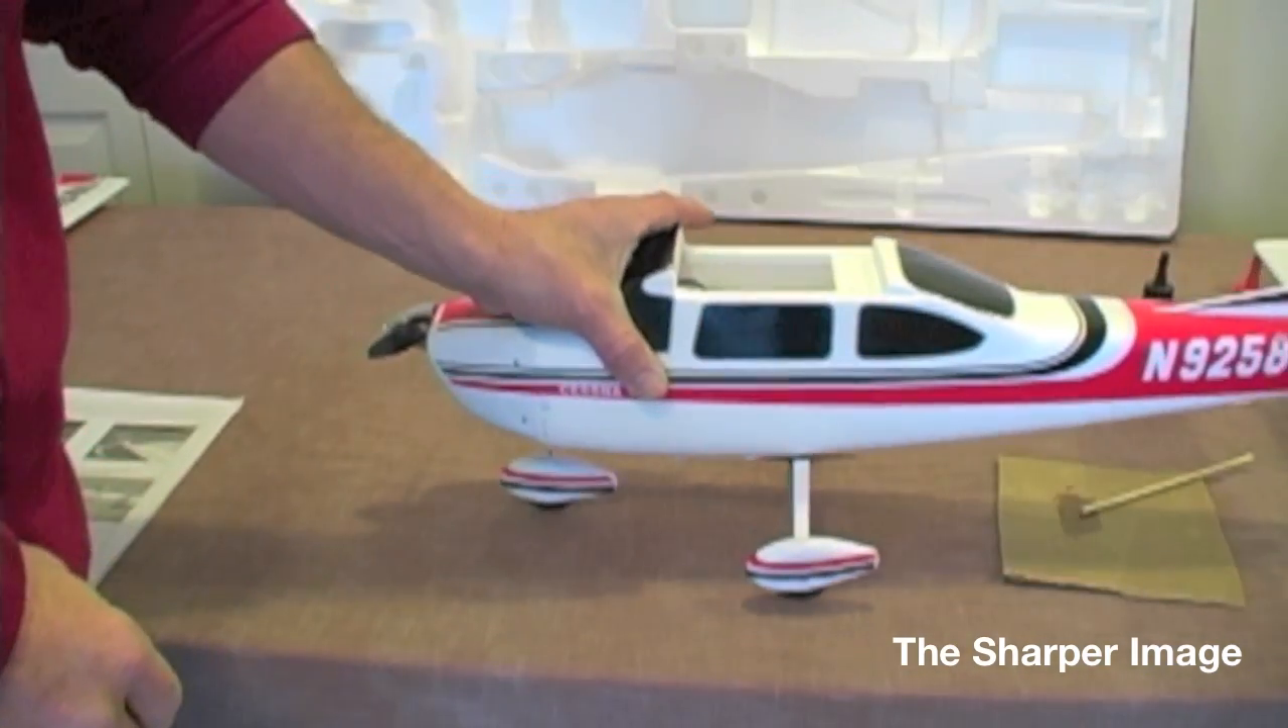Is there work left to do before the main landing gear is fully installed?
No.